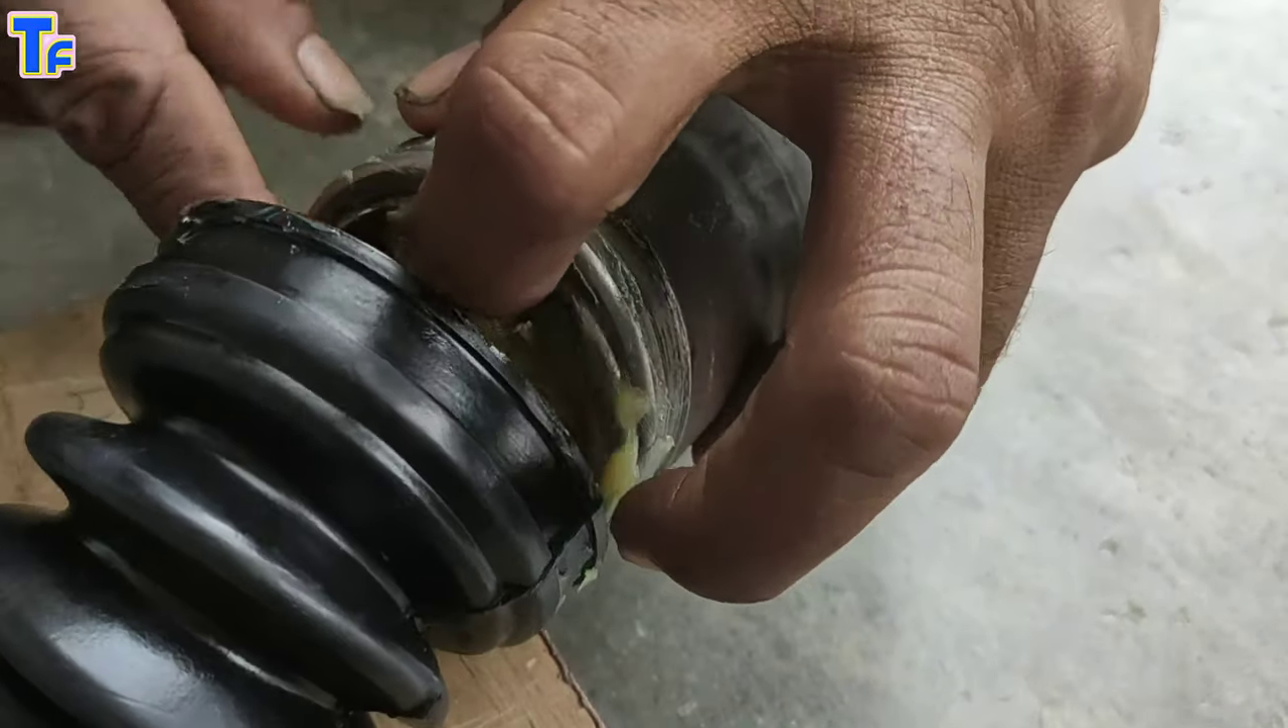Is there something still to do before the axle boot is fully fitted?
Yes.